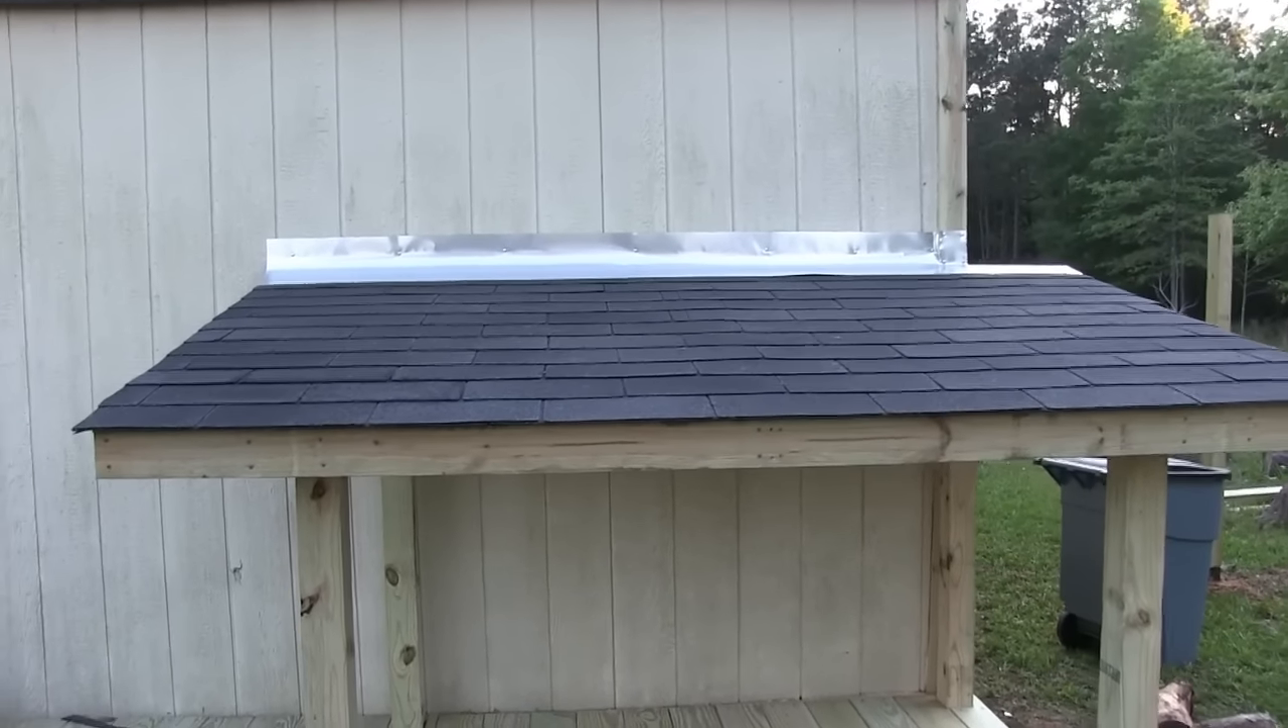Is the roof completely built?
Yes.